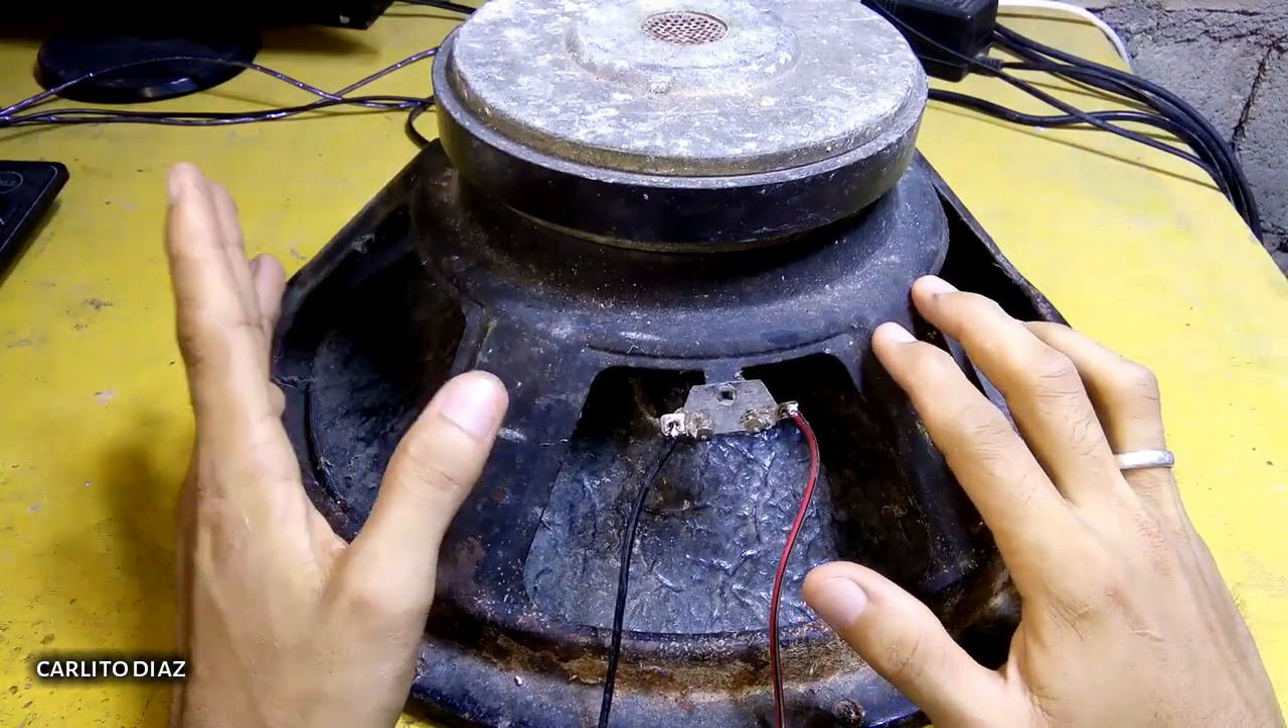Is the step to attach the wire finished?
Yes.